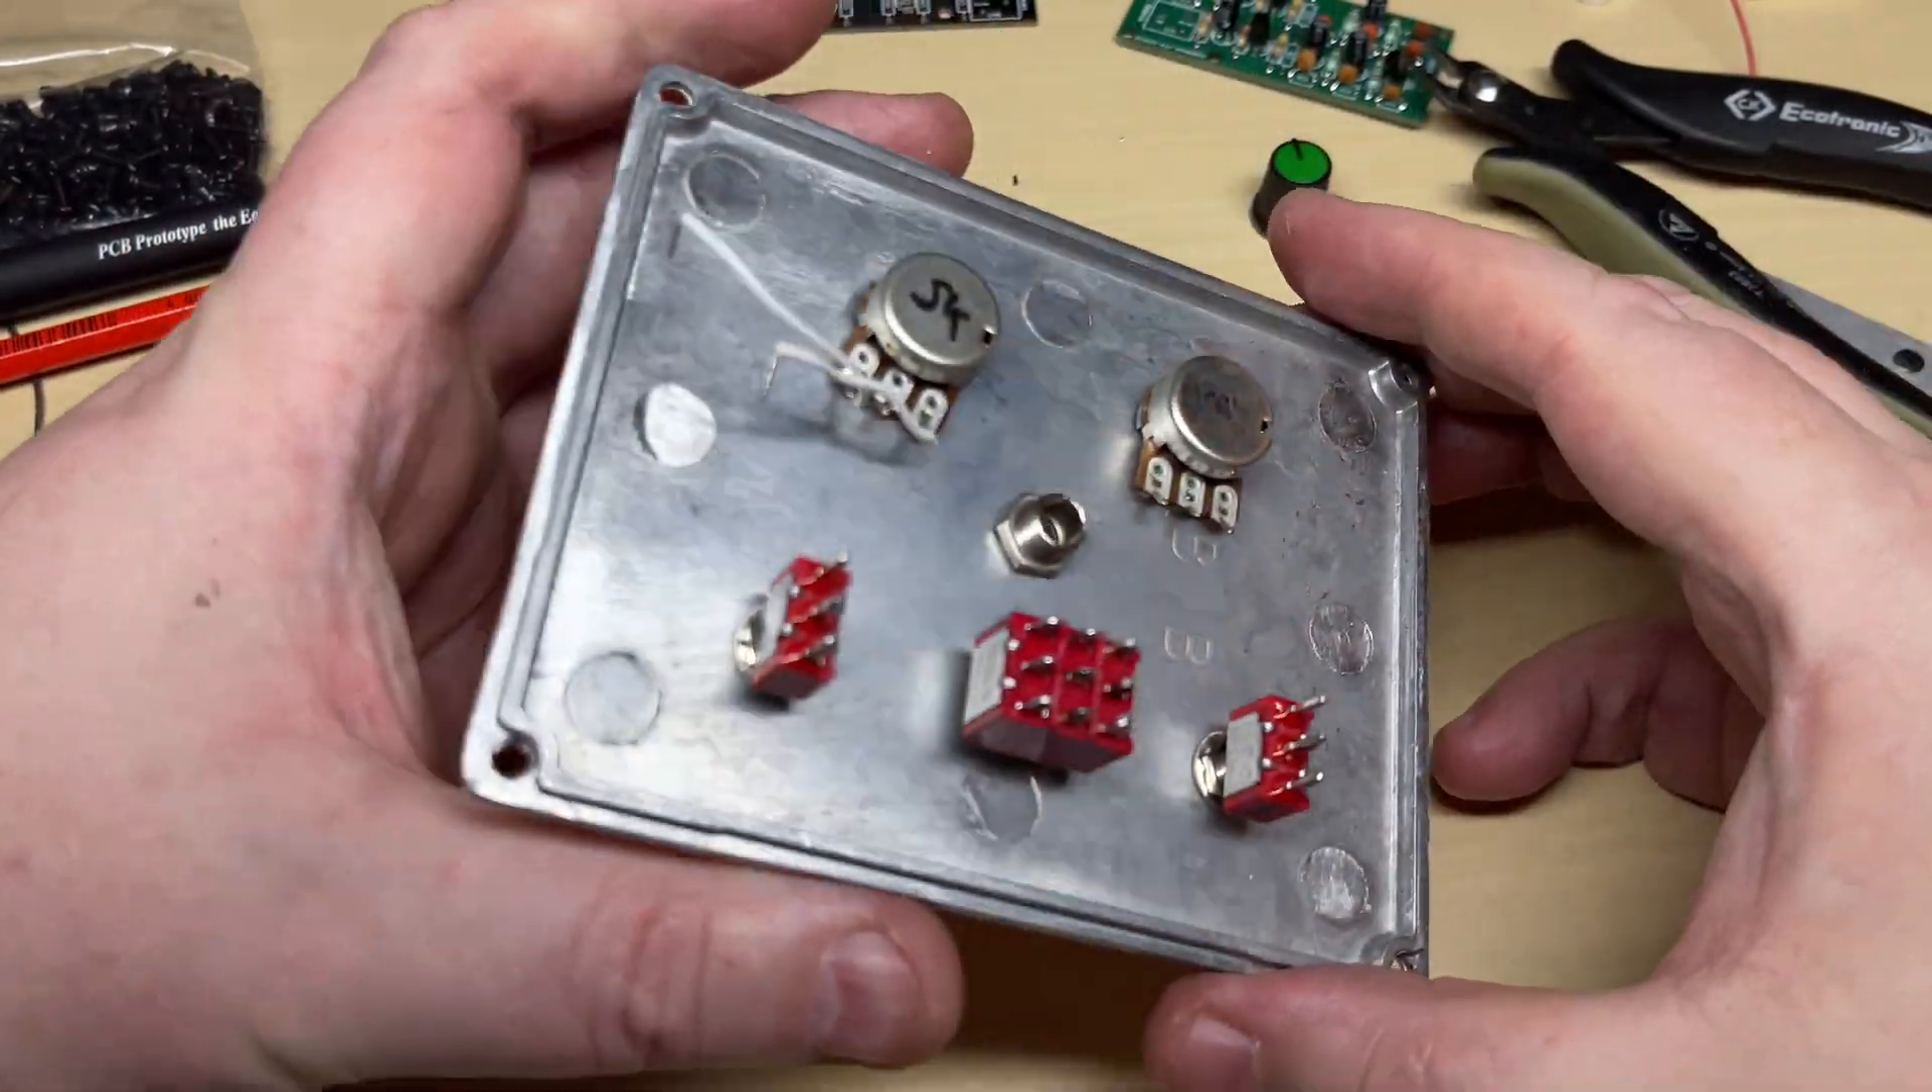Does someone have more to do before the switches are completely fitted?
No.